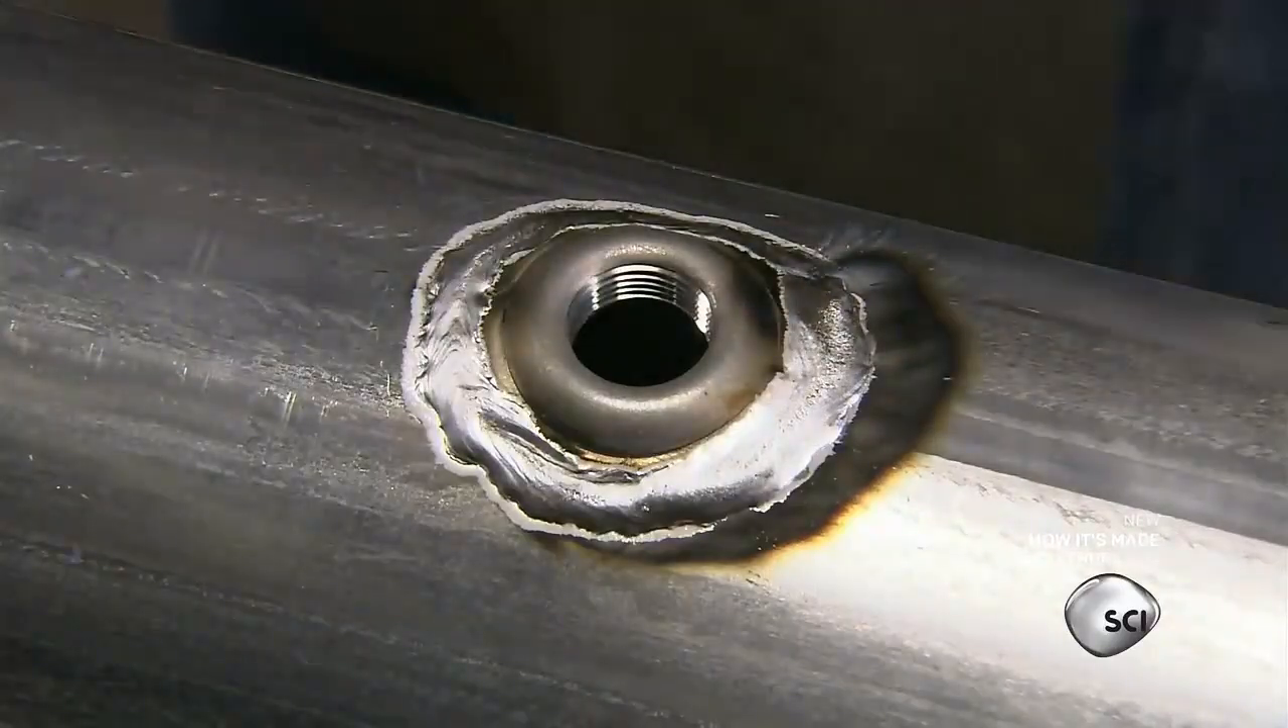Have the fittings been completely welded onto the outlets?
Yes.